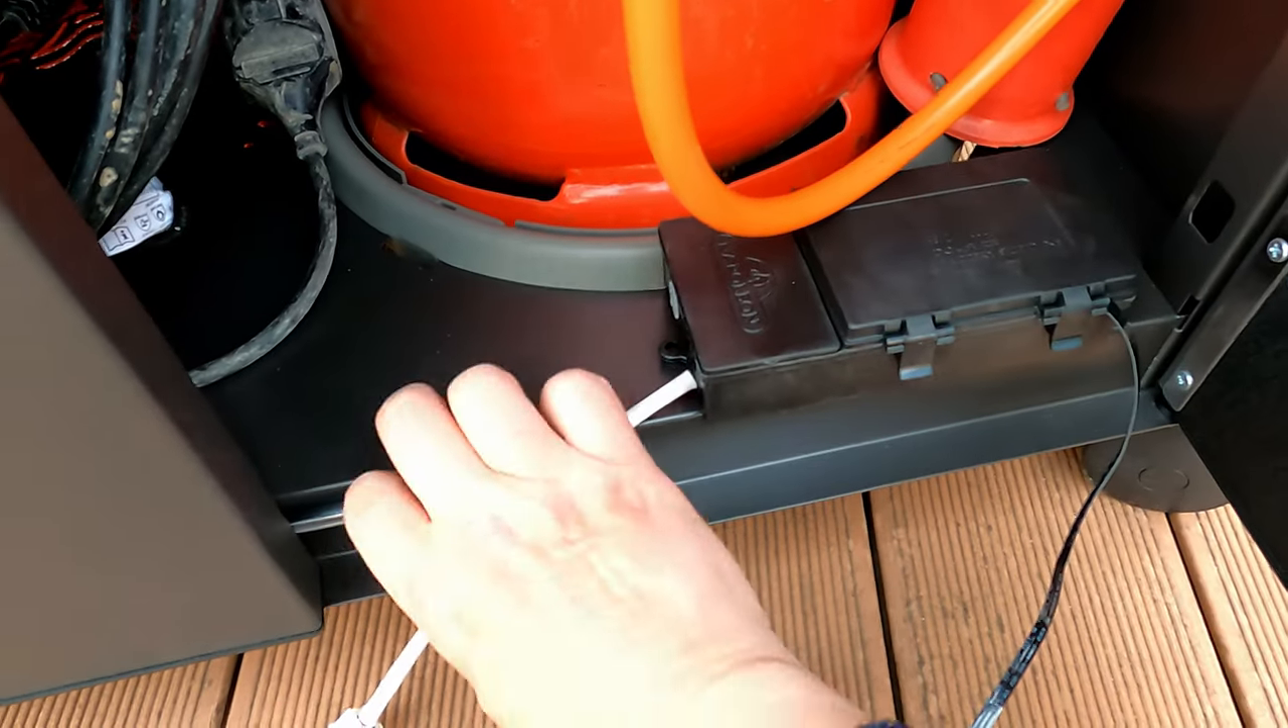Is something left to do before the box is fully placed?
No.